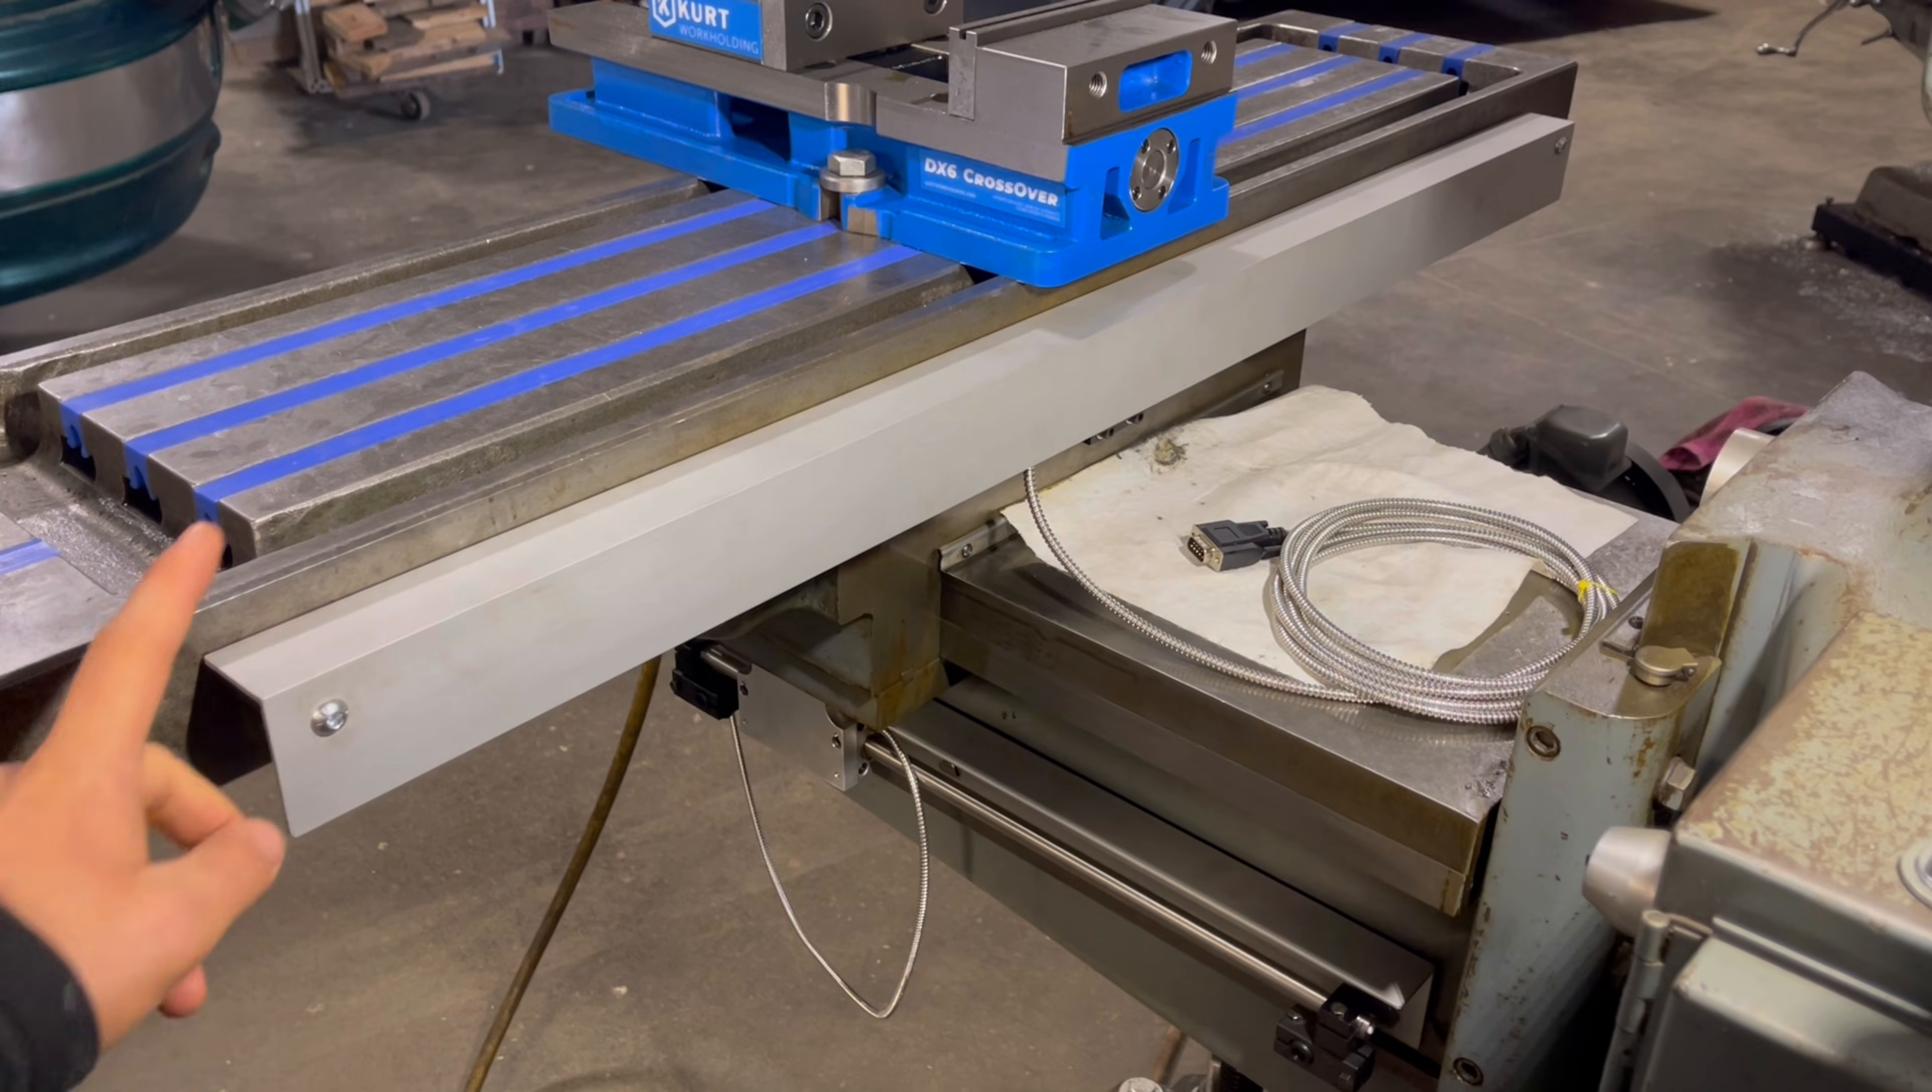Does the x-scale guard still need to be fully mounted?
No.